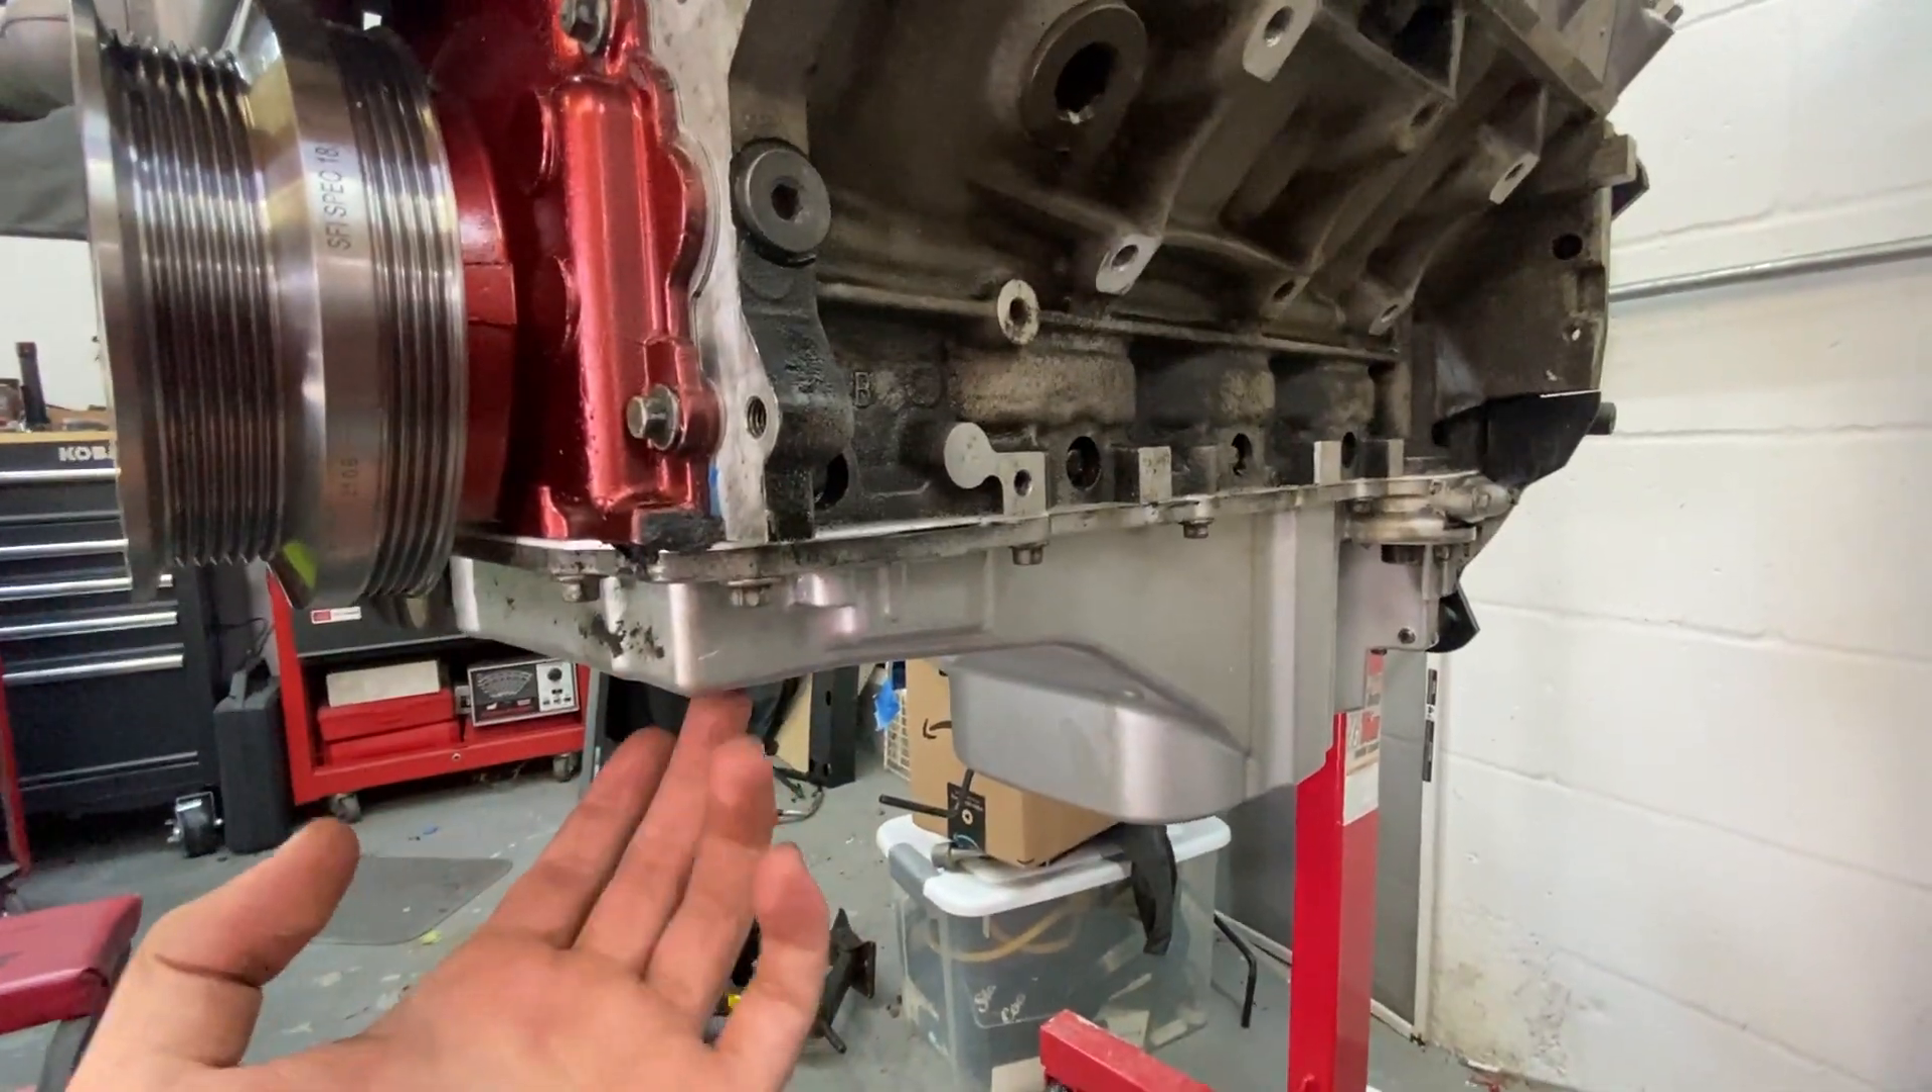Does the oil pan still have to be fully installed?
No.